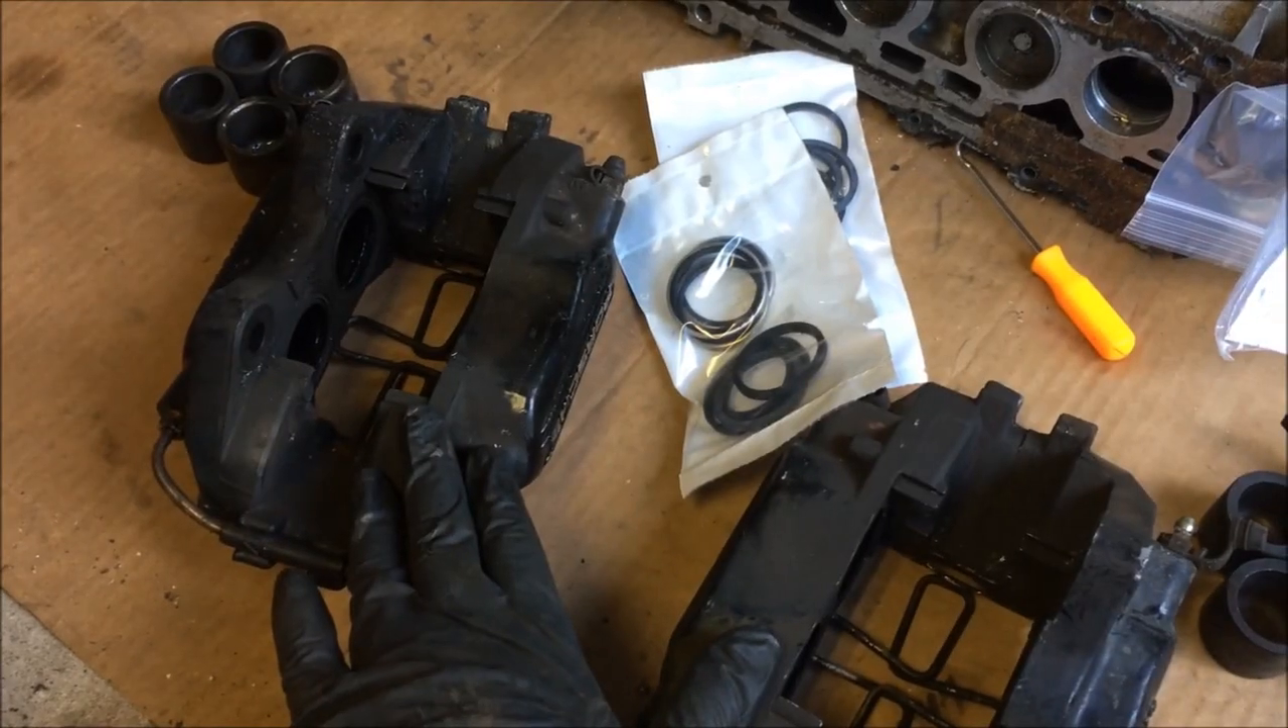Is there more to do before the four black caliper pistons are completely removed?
No.